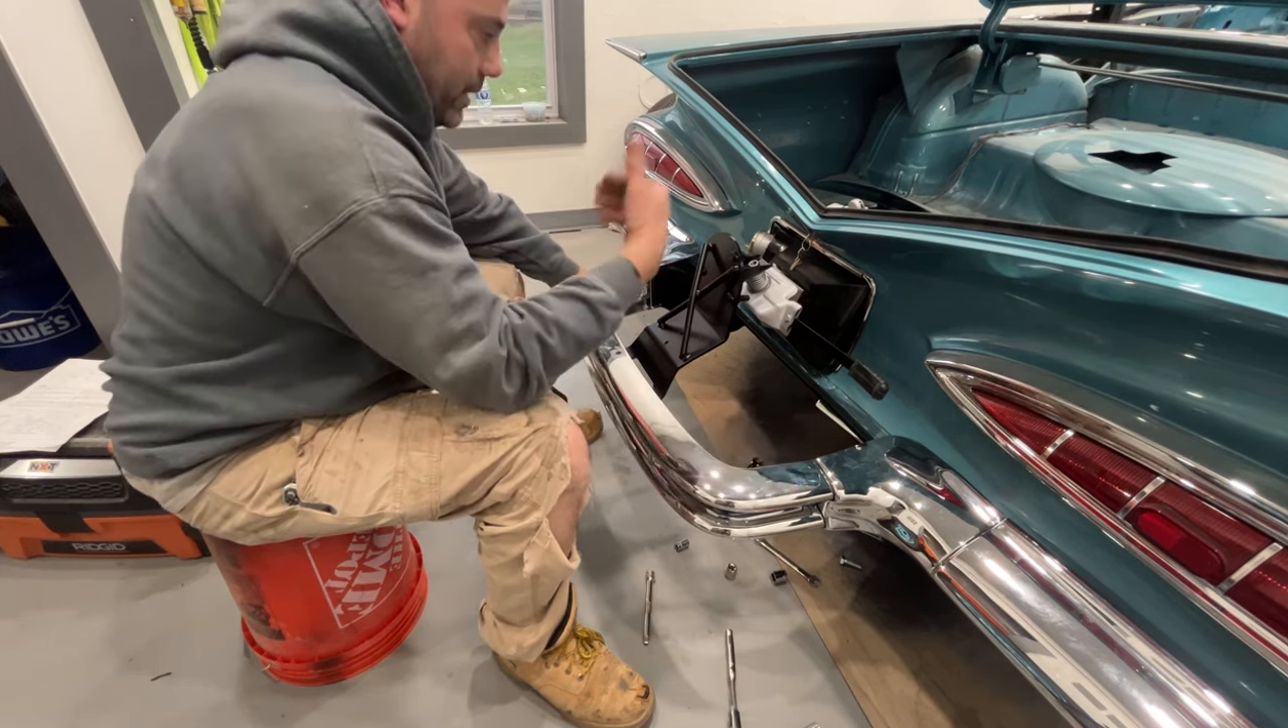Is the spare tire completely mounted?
No.